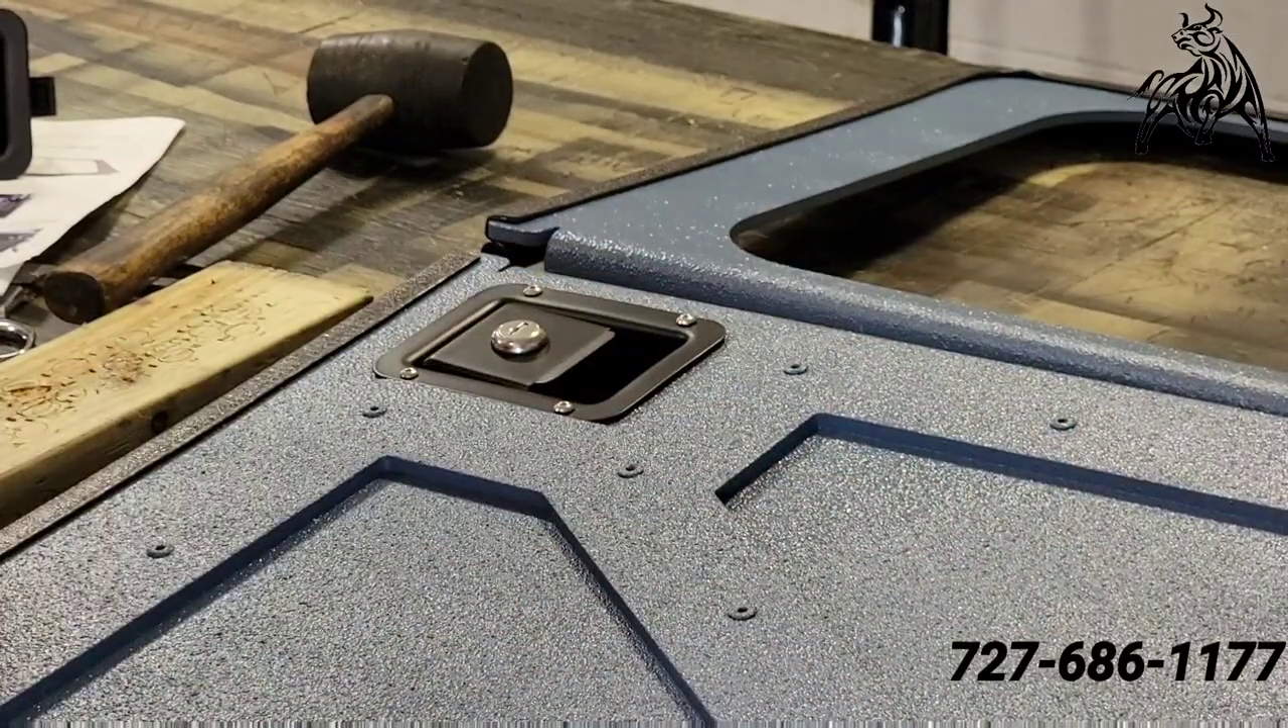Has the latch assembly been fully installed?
Yes.